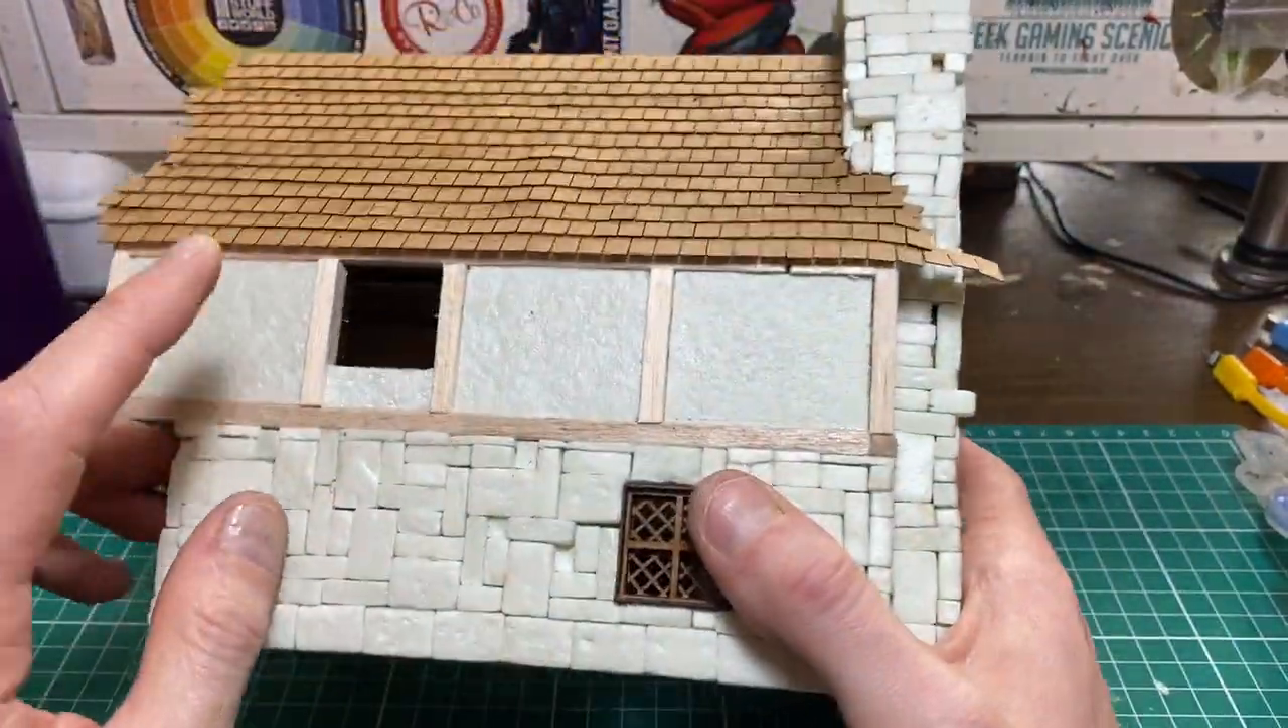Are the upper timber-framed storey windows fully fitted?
No.